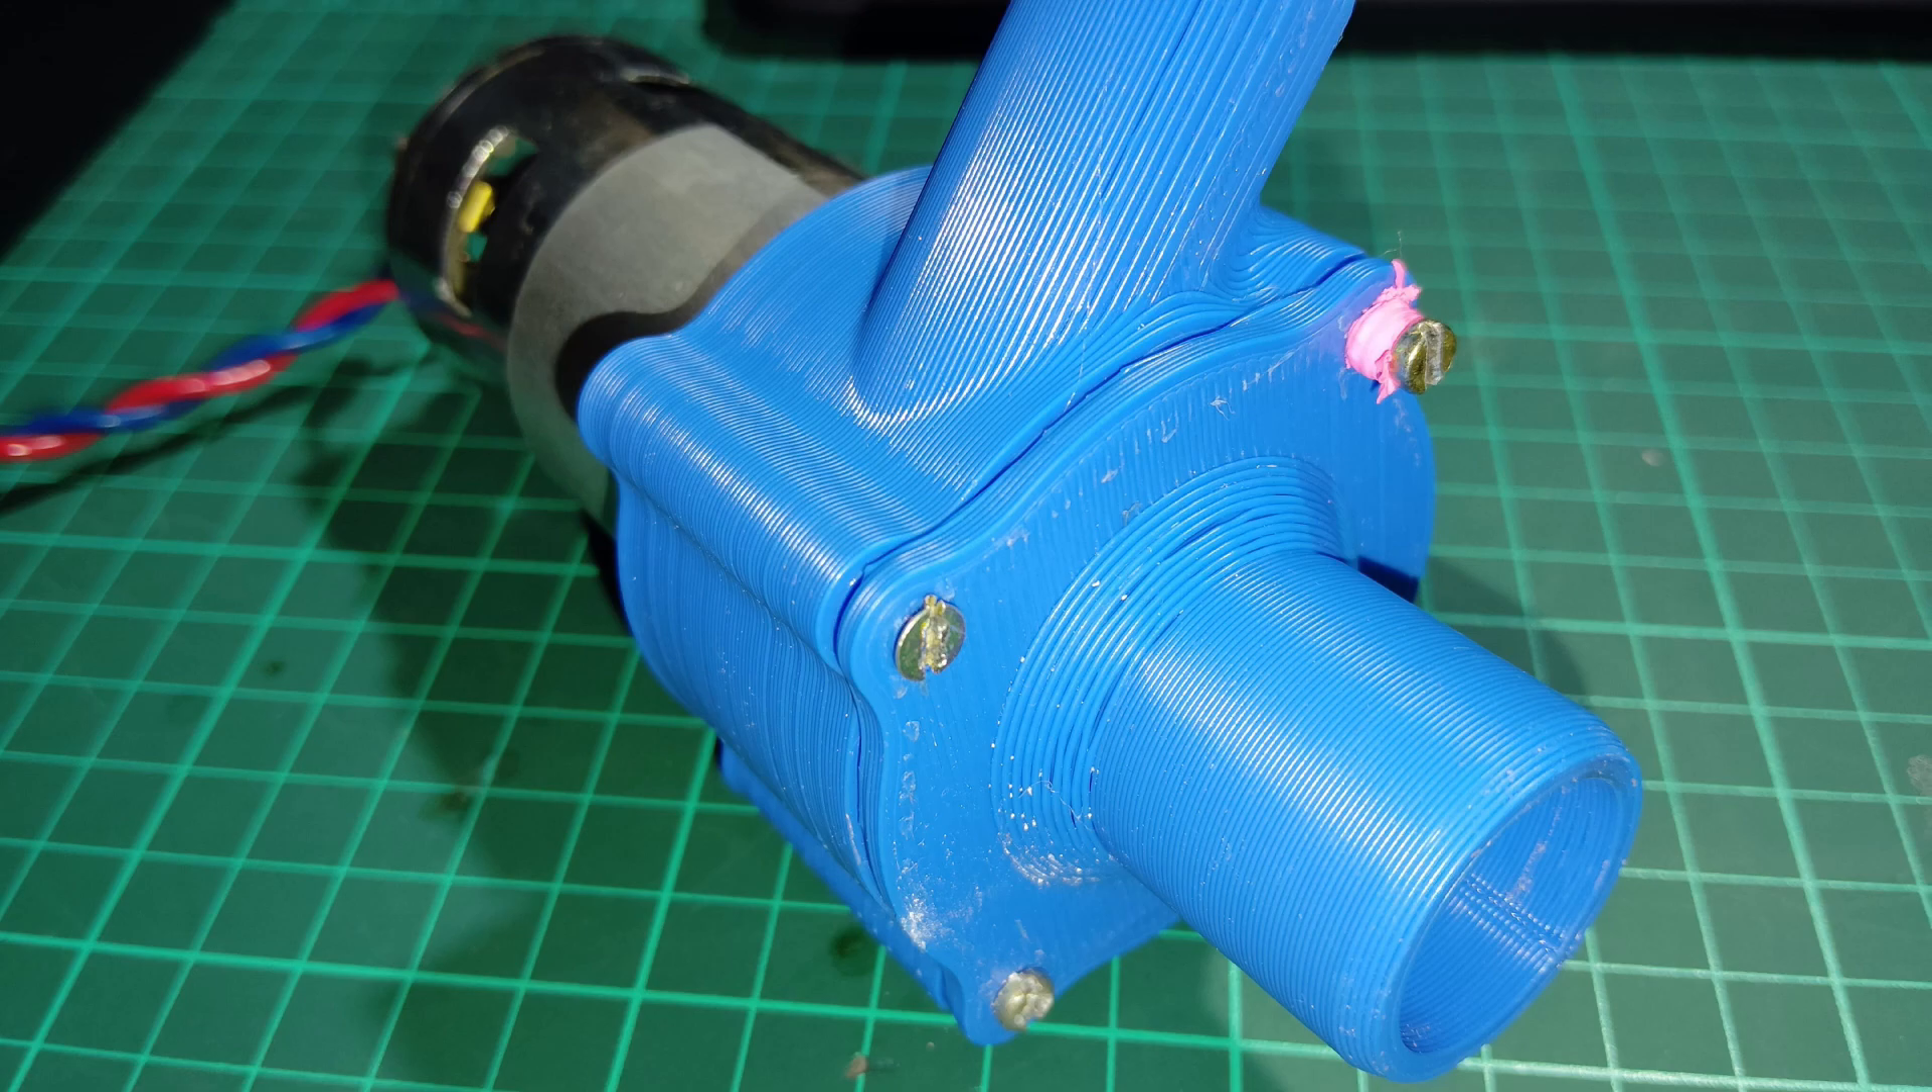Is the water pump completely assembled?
Yes.